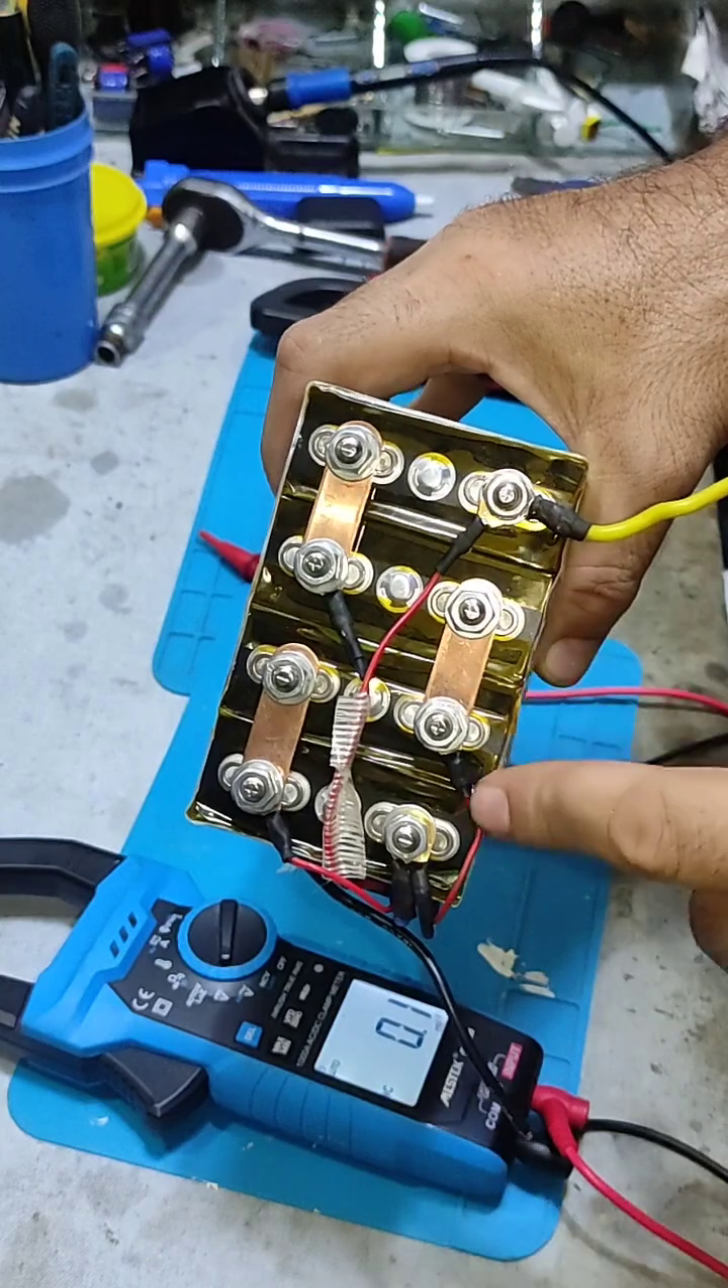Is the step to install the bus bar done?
Yes.